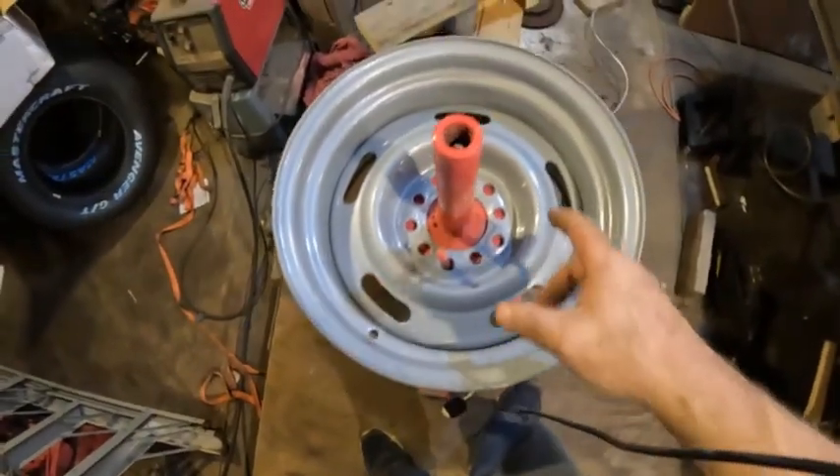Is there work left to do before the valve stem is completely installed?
Yes.